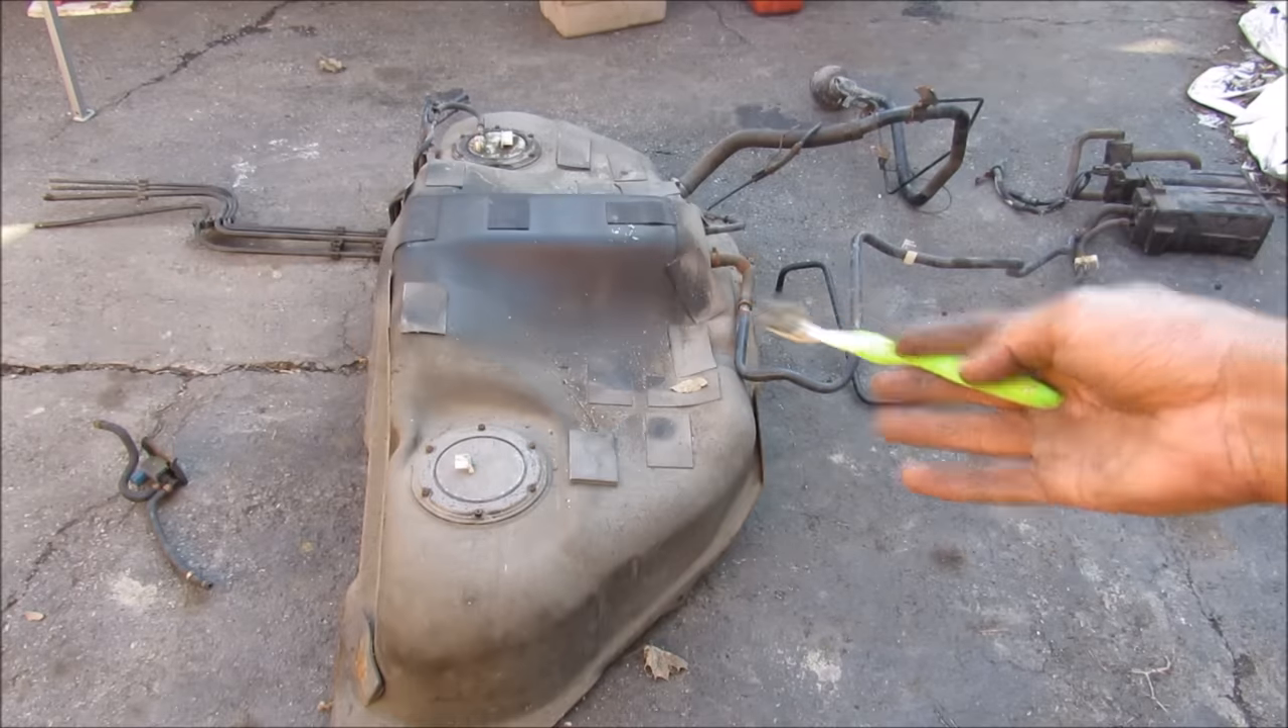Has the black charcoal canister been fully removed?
Yes.